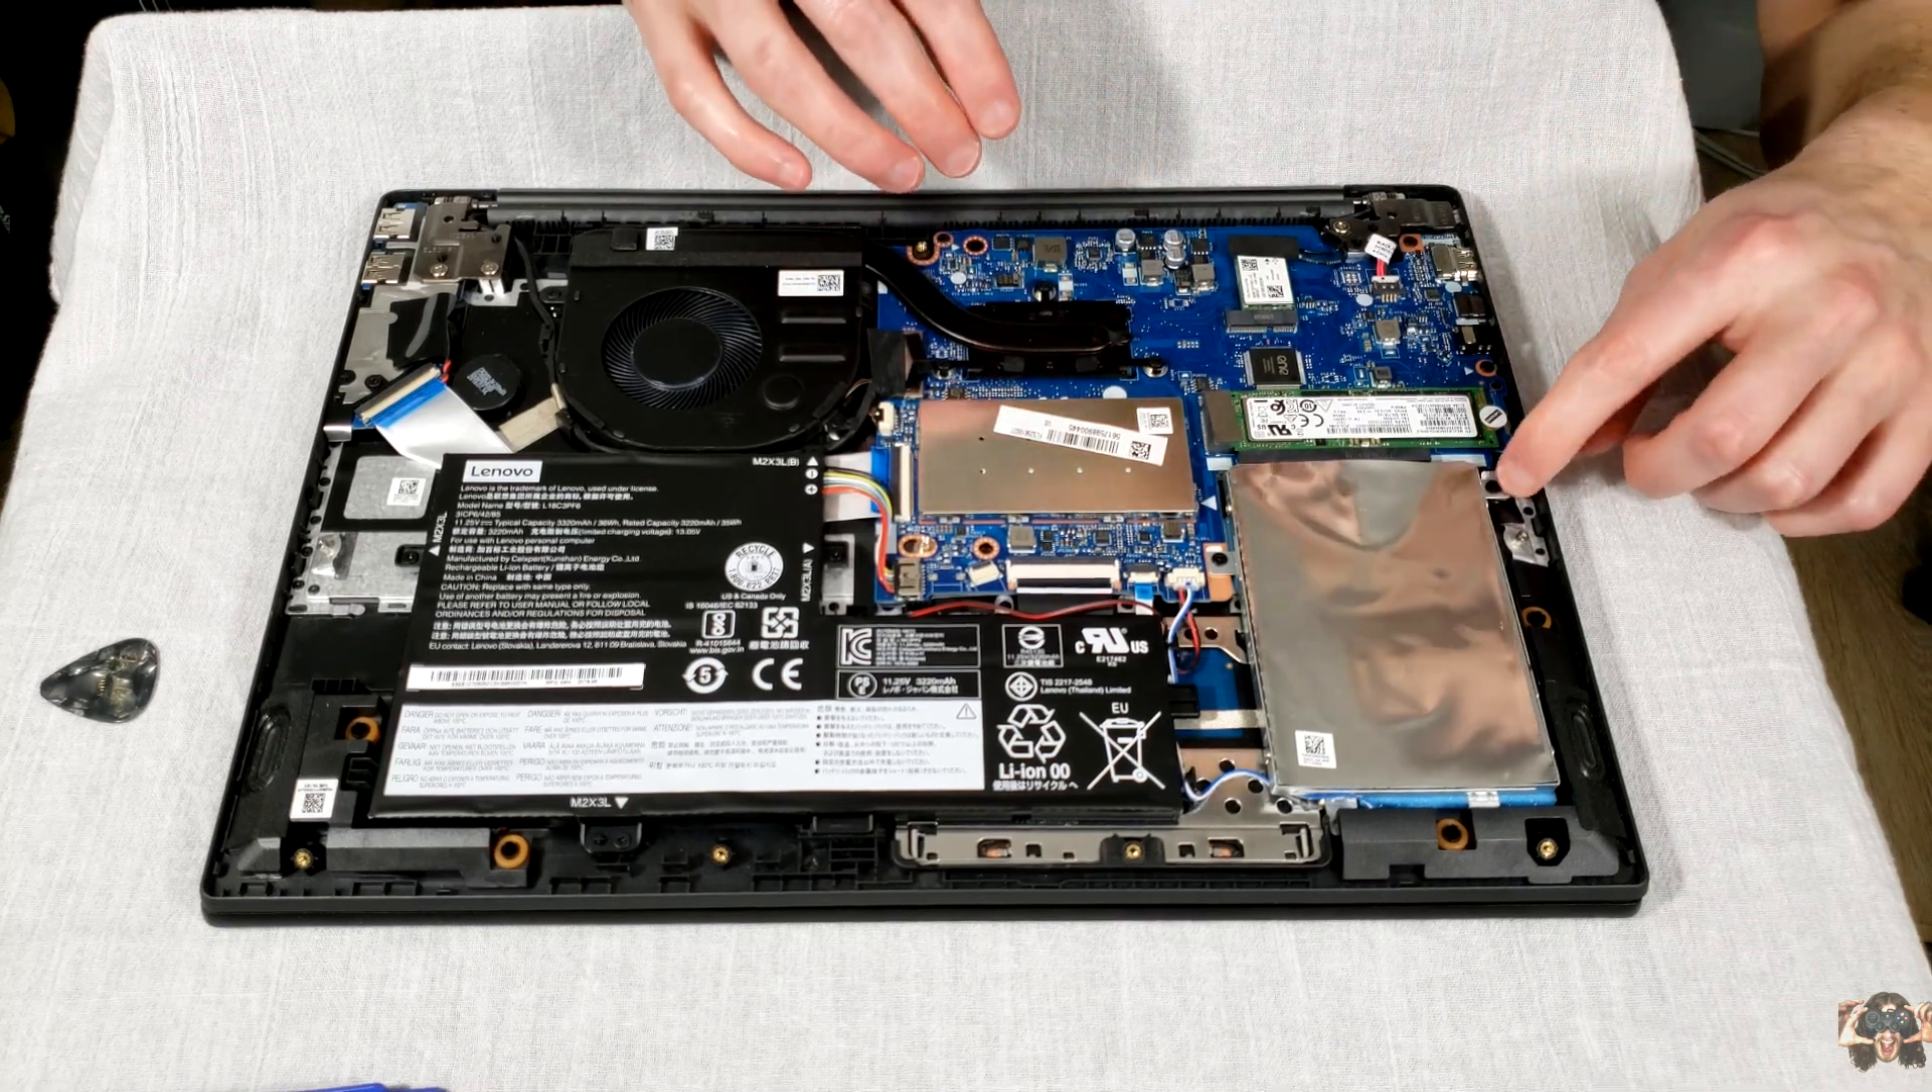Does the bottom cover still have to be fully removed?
No.